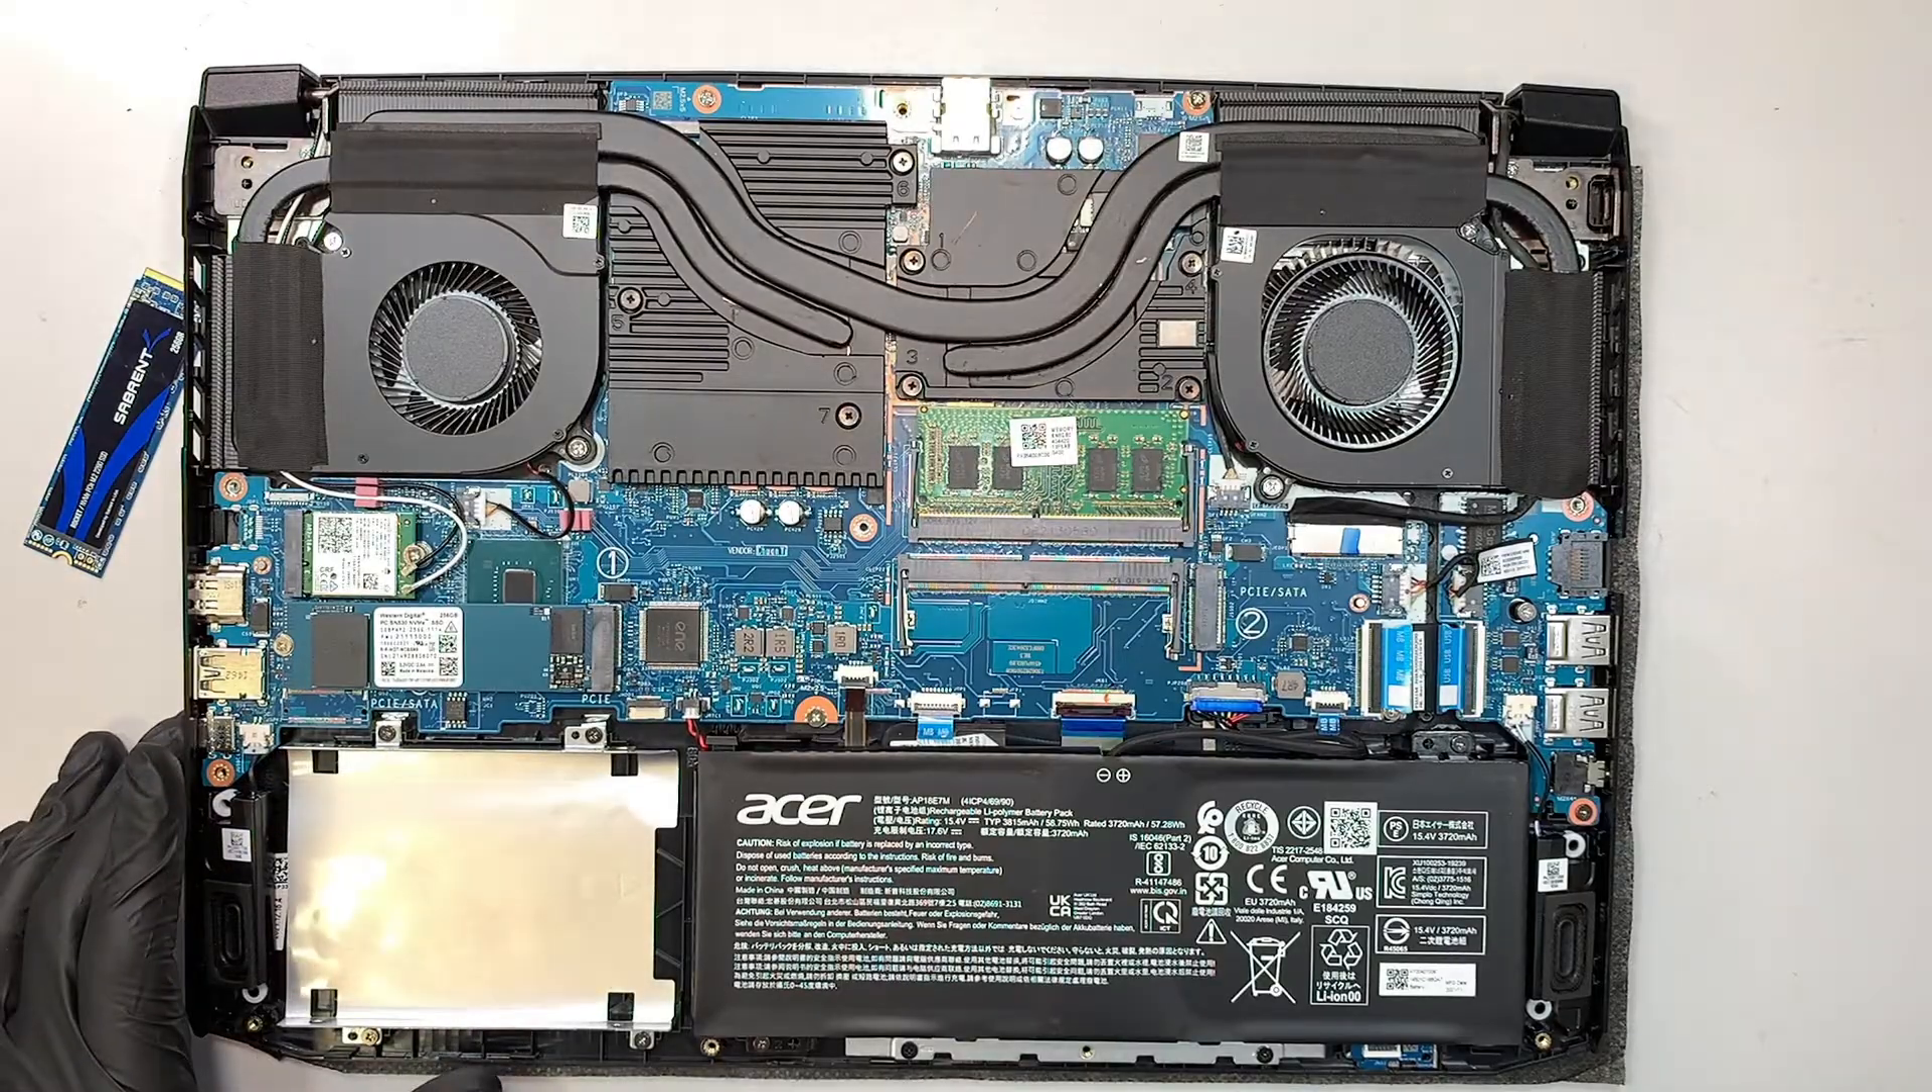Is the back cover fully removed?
Yes.